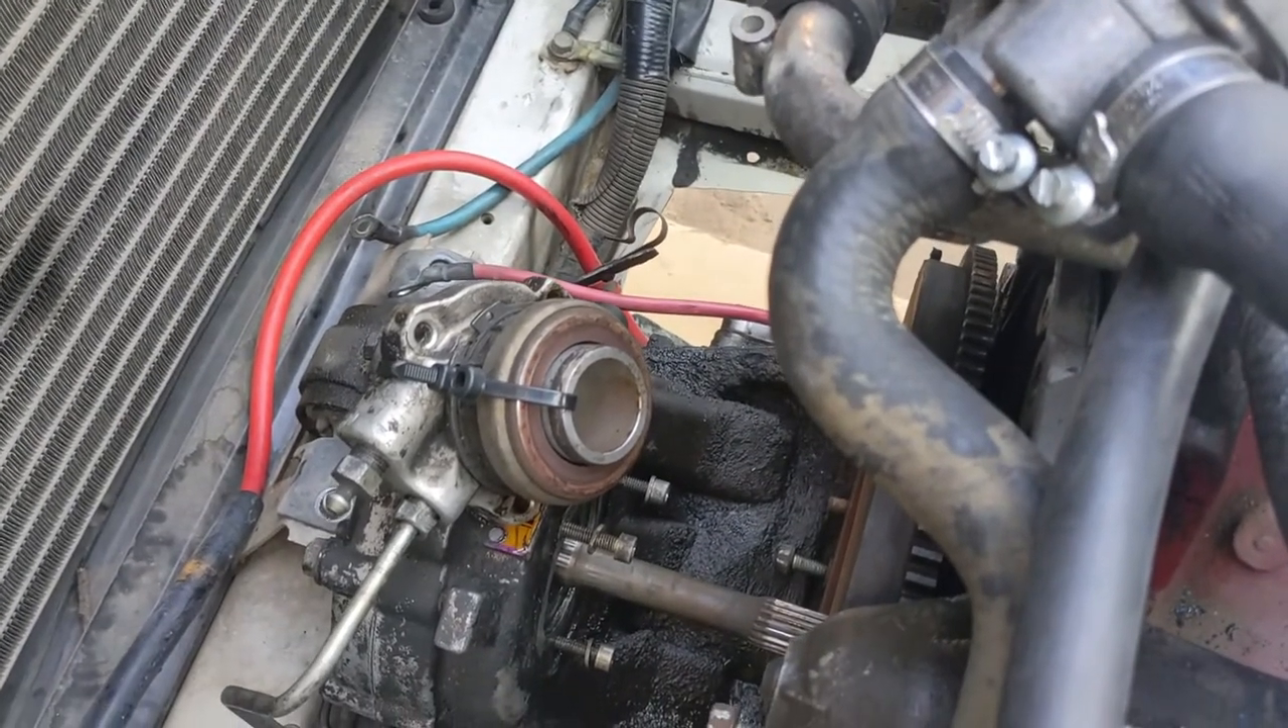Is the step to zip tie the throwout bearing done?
Yes.